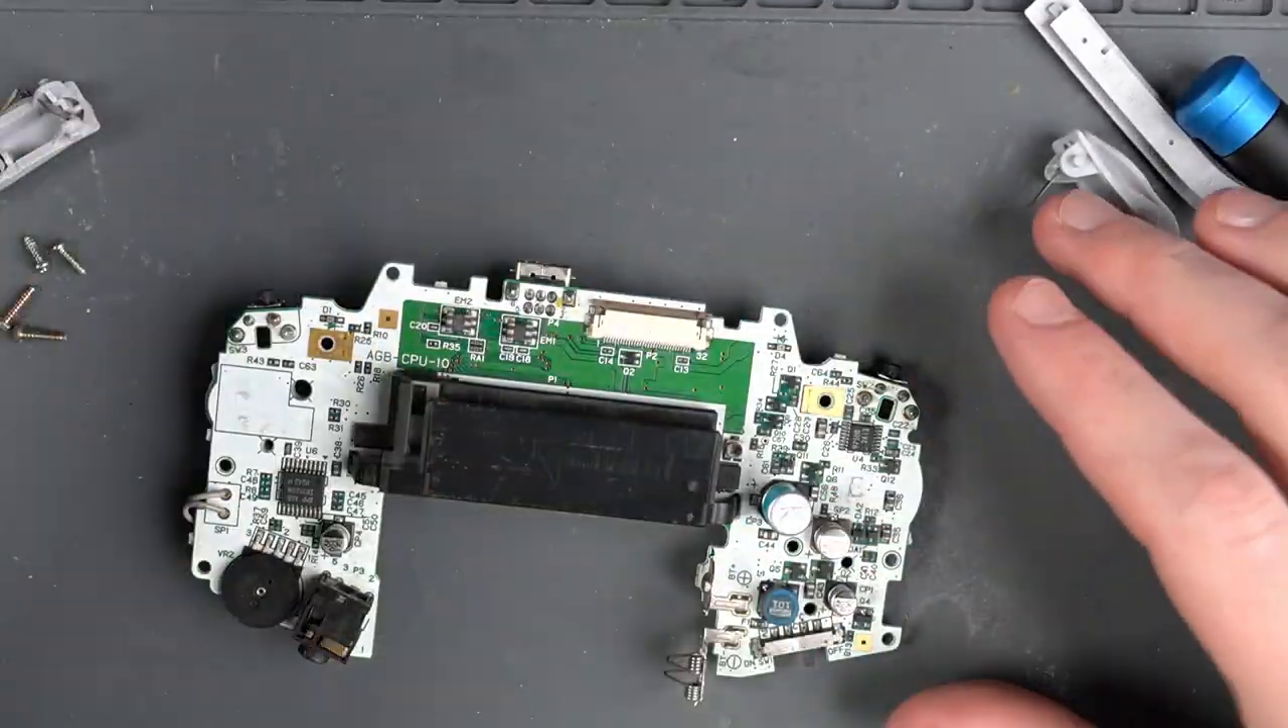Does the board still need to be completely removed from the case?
No.